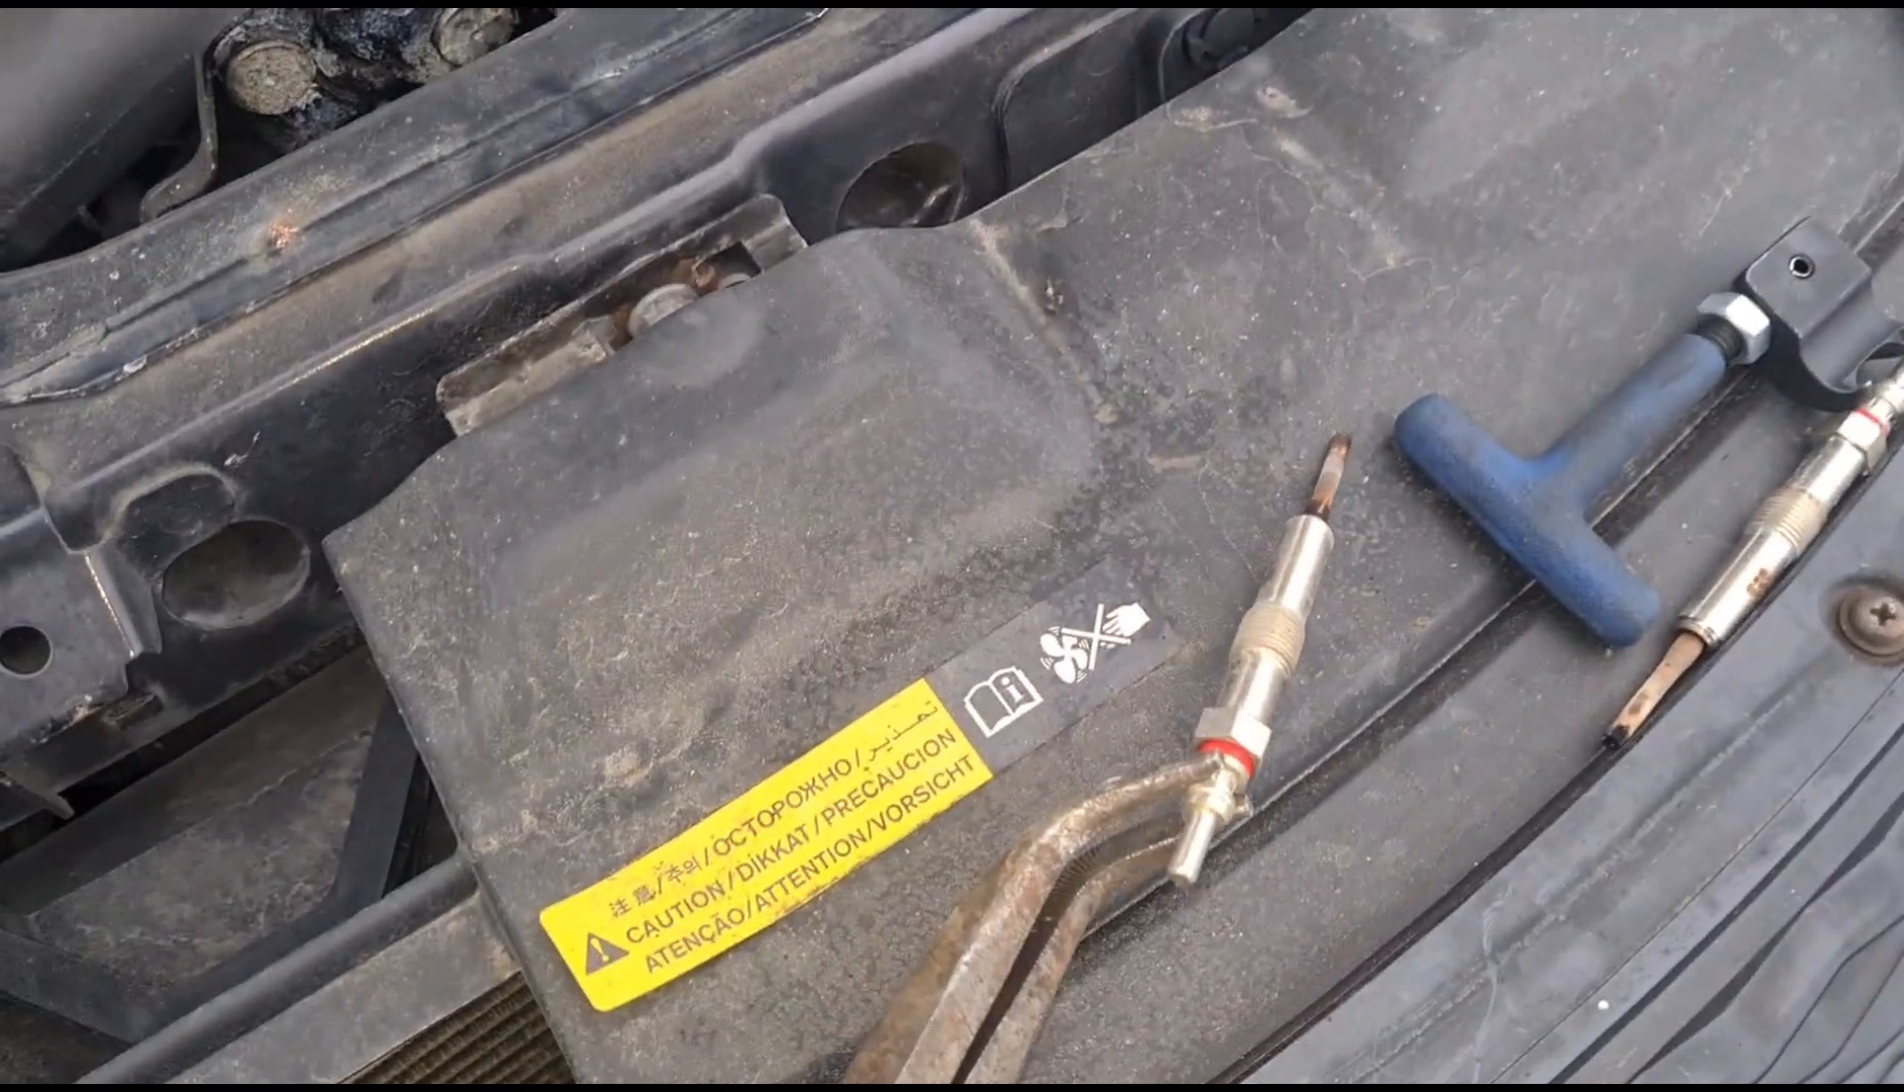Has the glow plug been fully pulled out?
Yes.